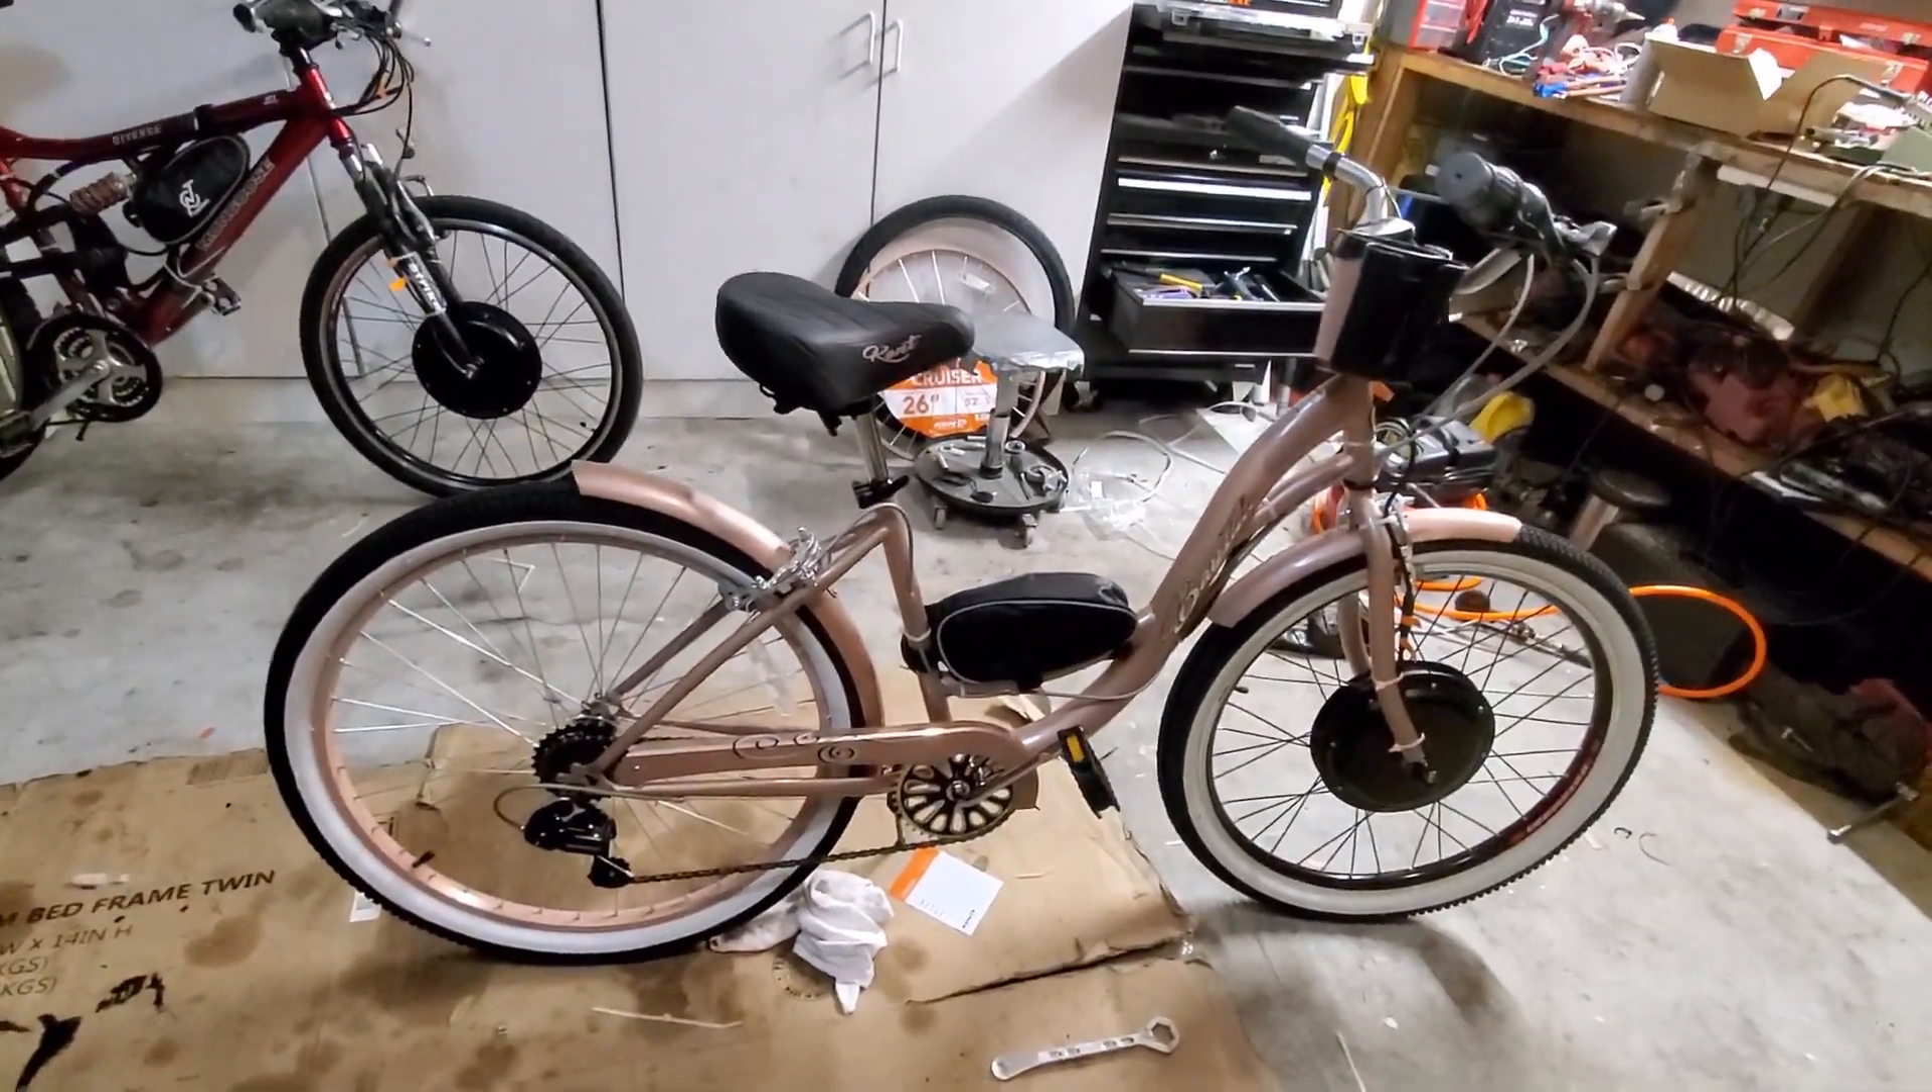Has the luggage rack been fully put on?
No.